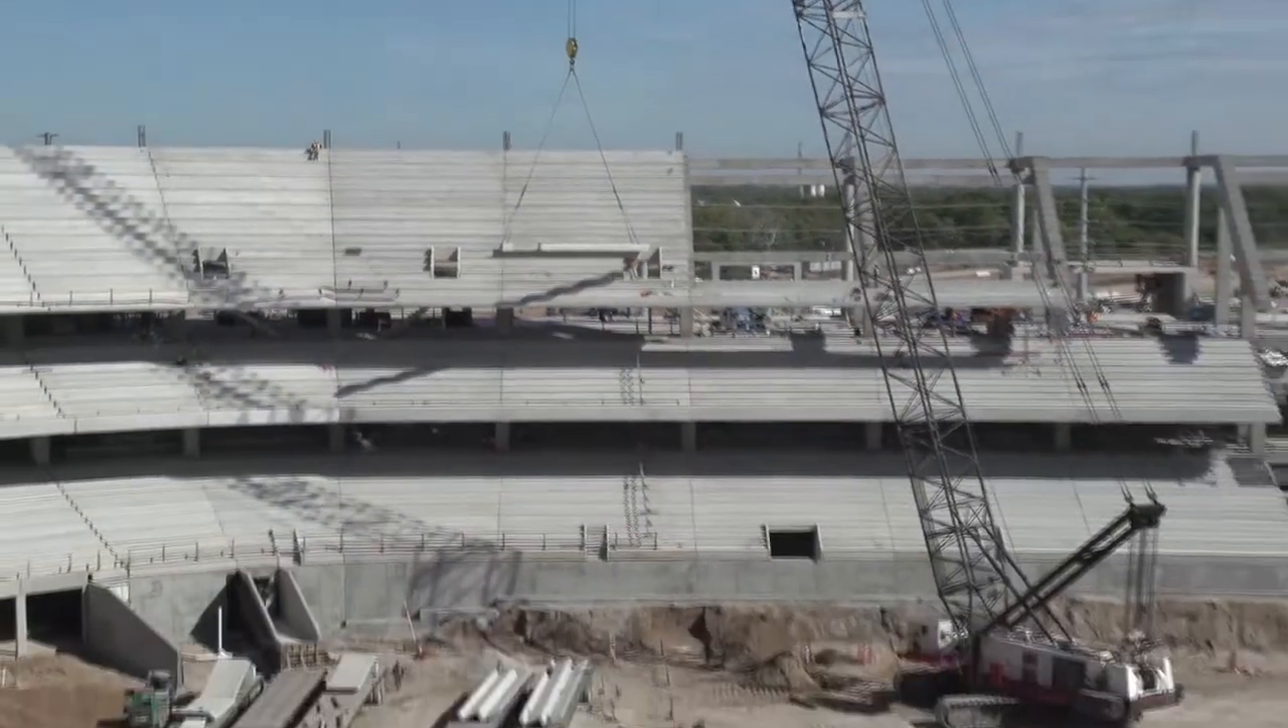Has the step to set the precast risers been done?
No.